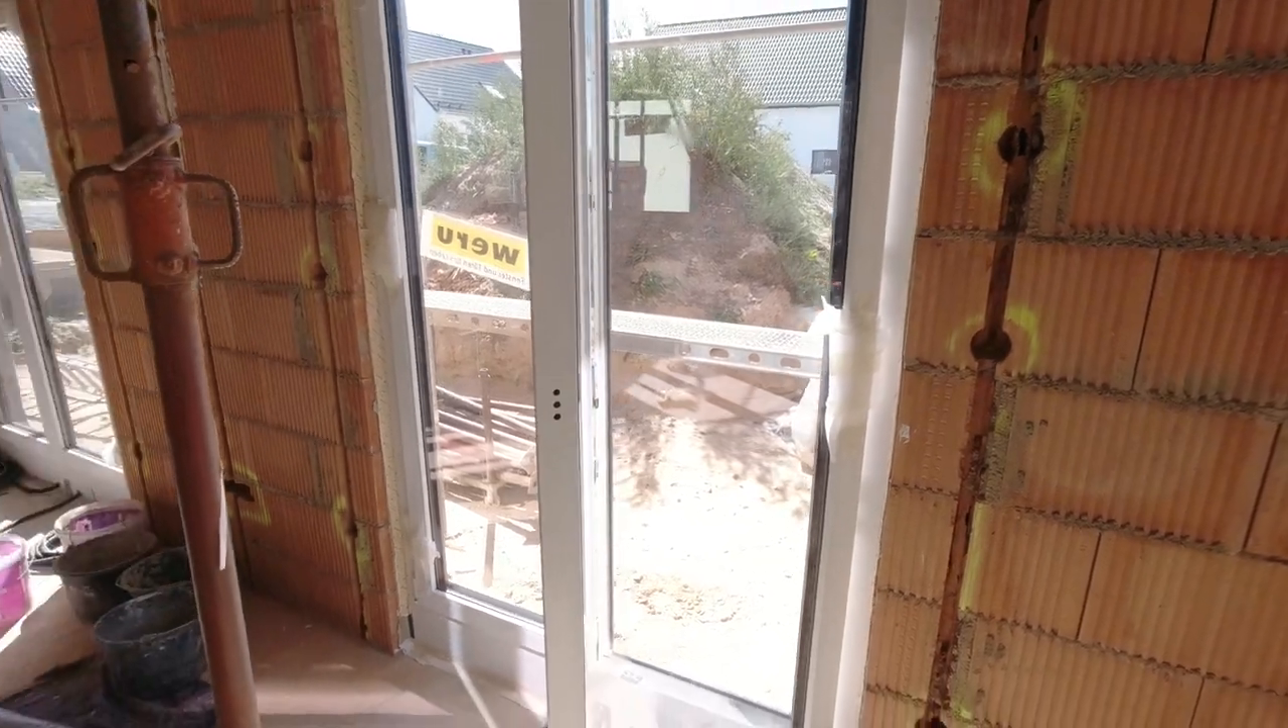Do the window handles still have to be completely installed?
Yes.